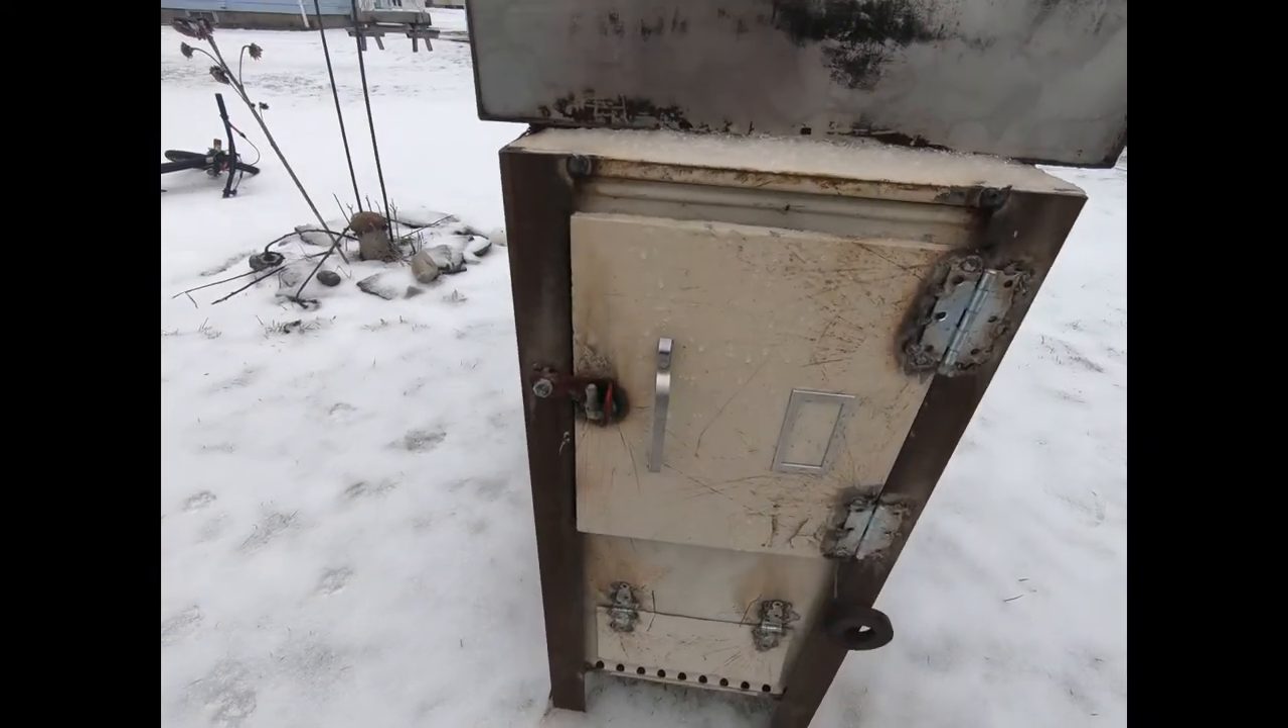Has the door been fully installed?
Yes.